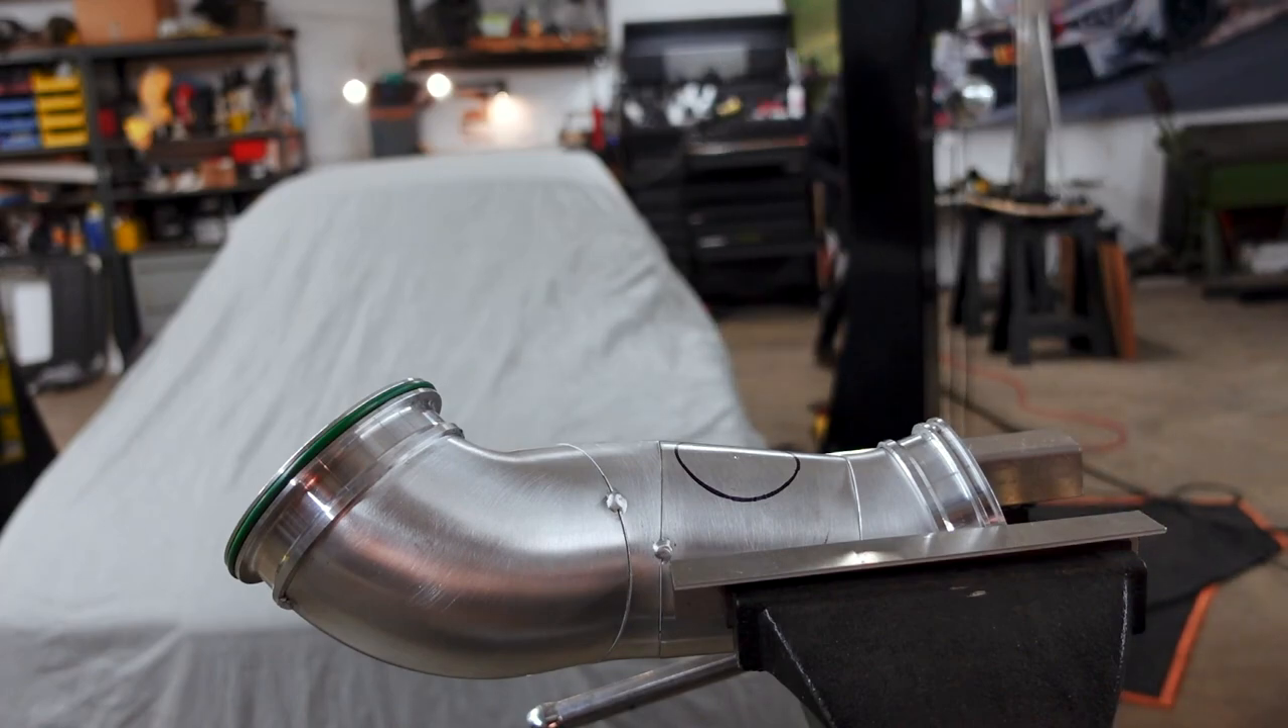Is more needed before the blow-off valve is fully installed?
Yes.